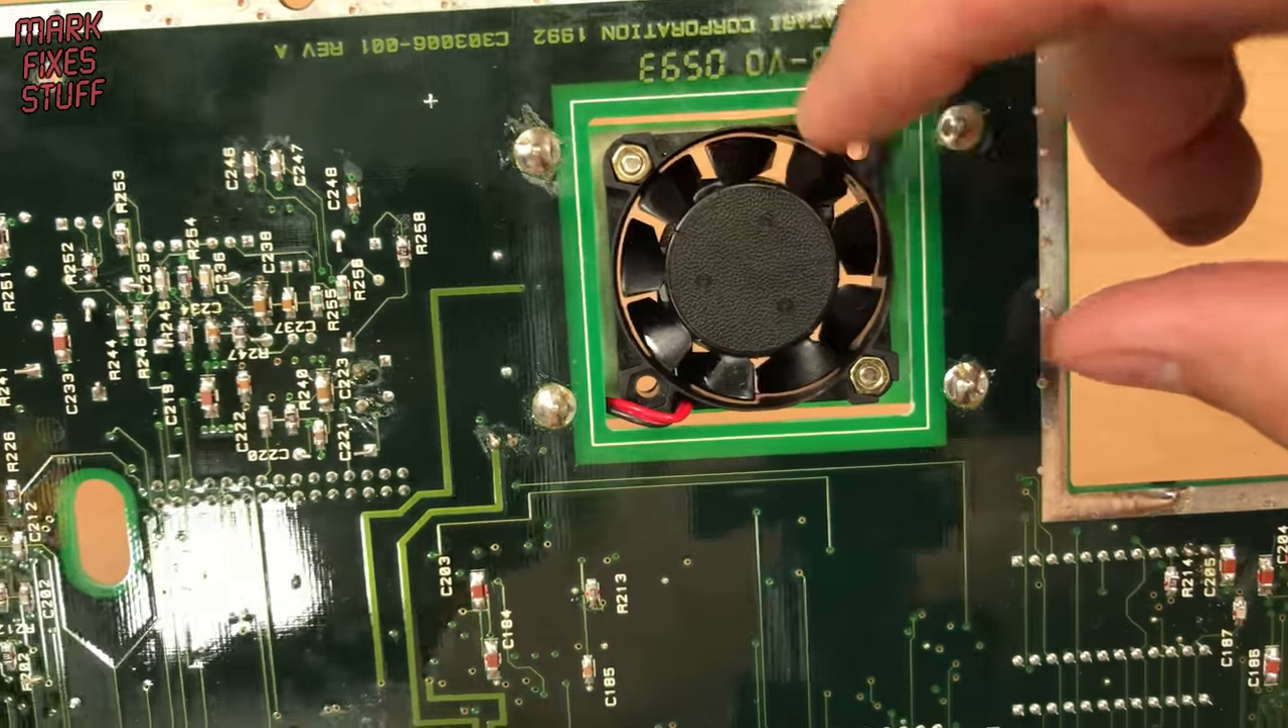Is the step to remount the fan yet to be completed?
No.